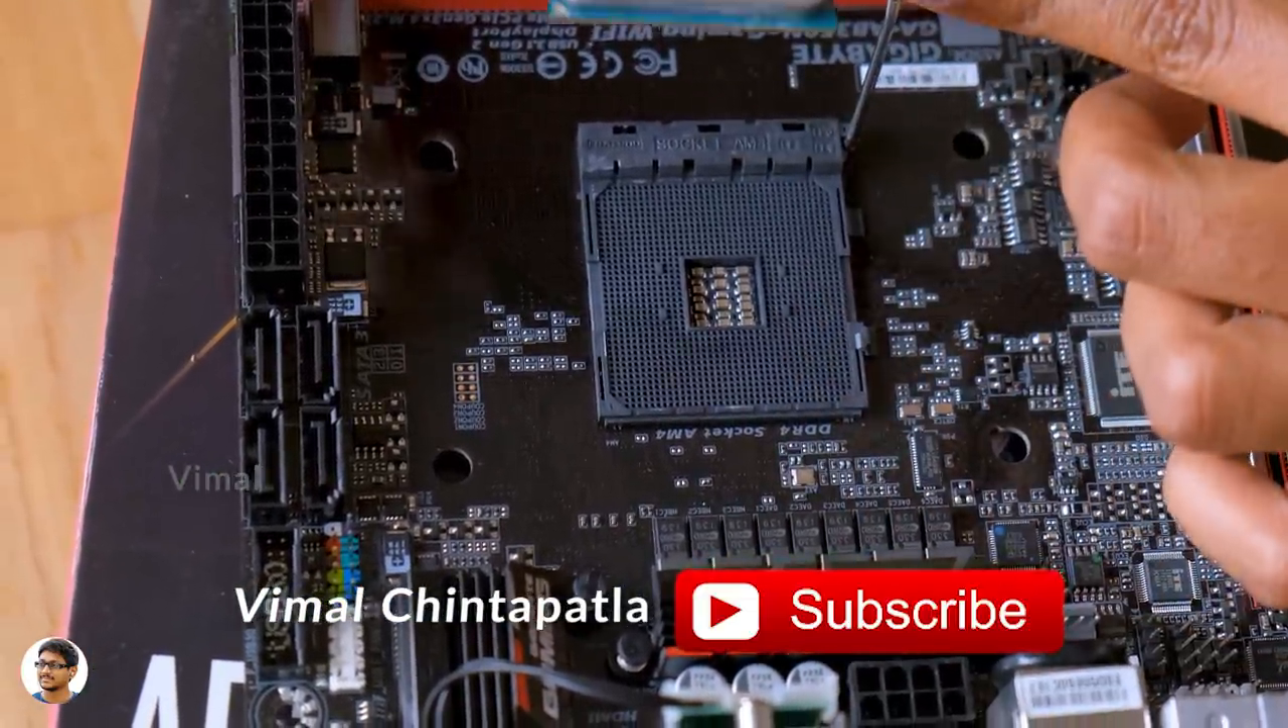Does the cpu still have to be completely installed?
Yes.